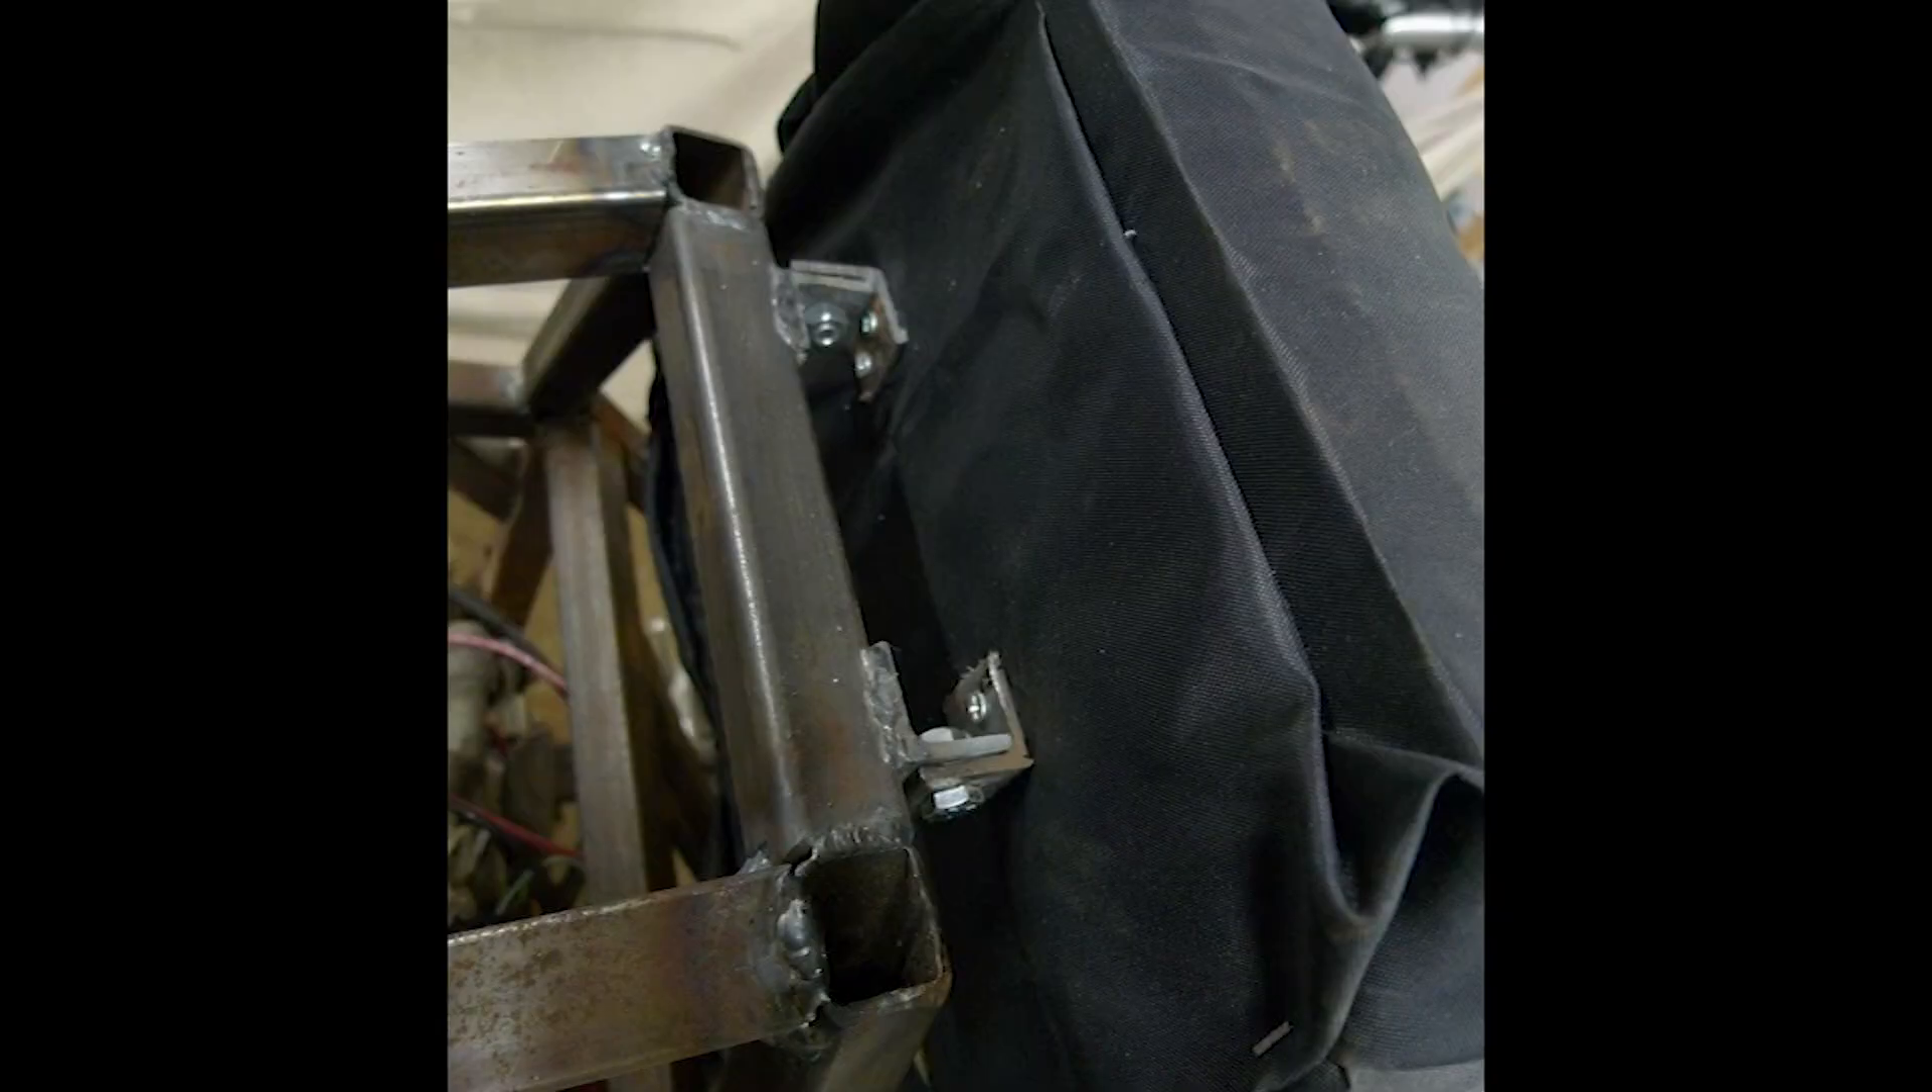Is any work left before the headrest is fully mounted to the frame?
No.